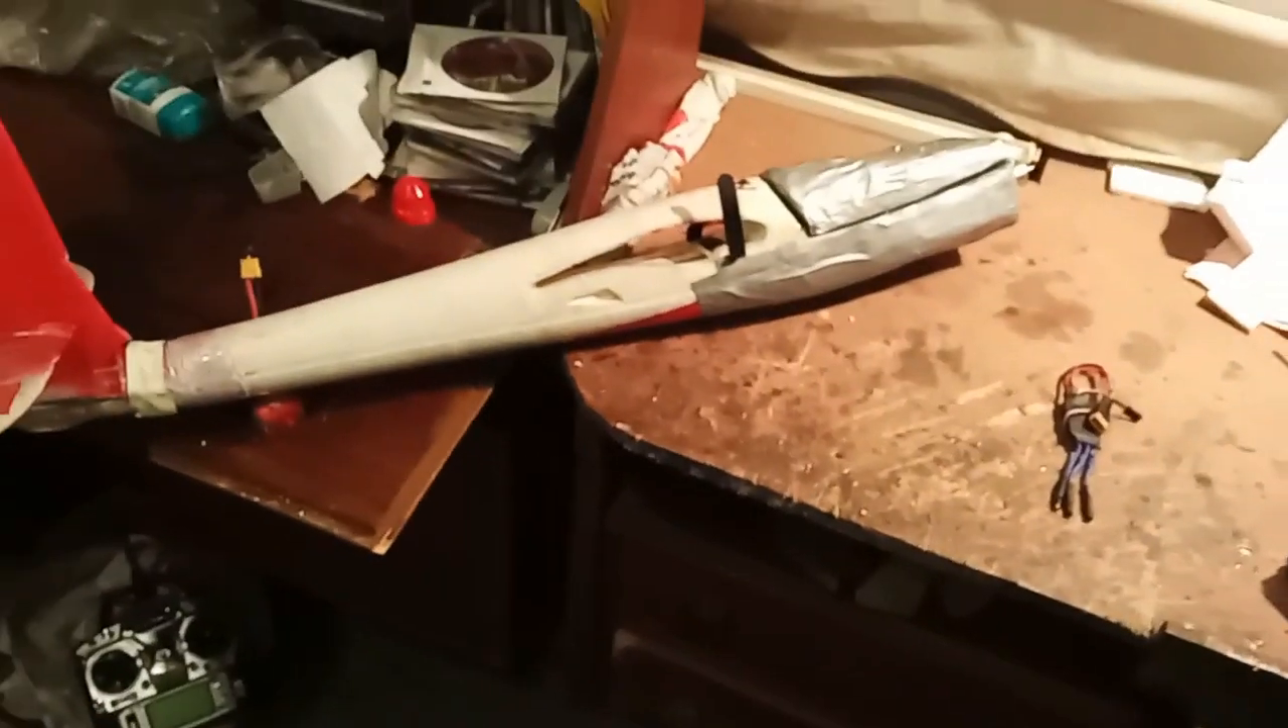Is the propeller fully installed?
No.